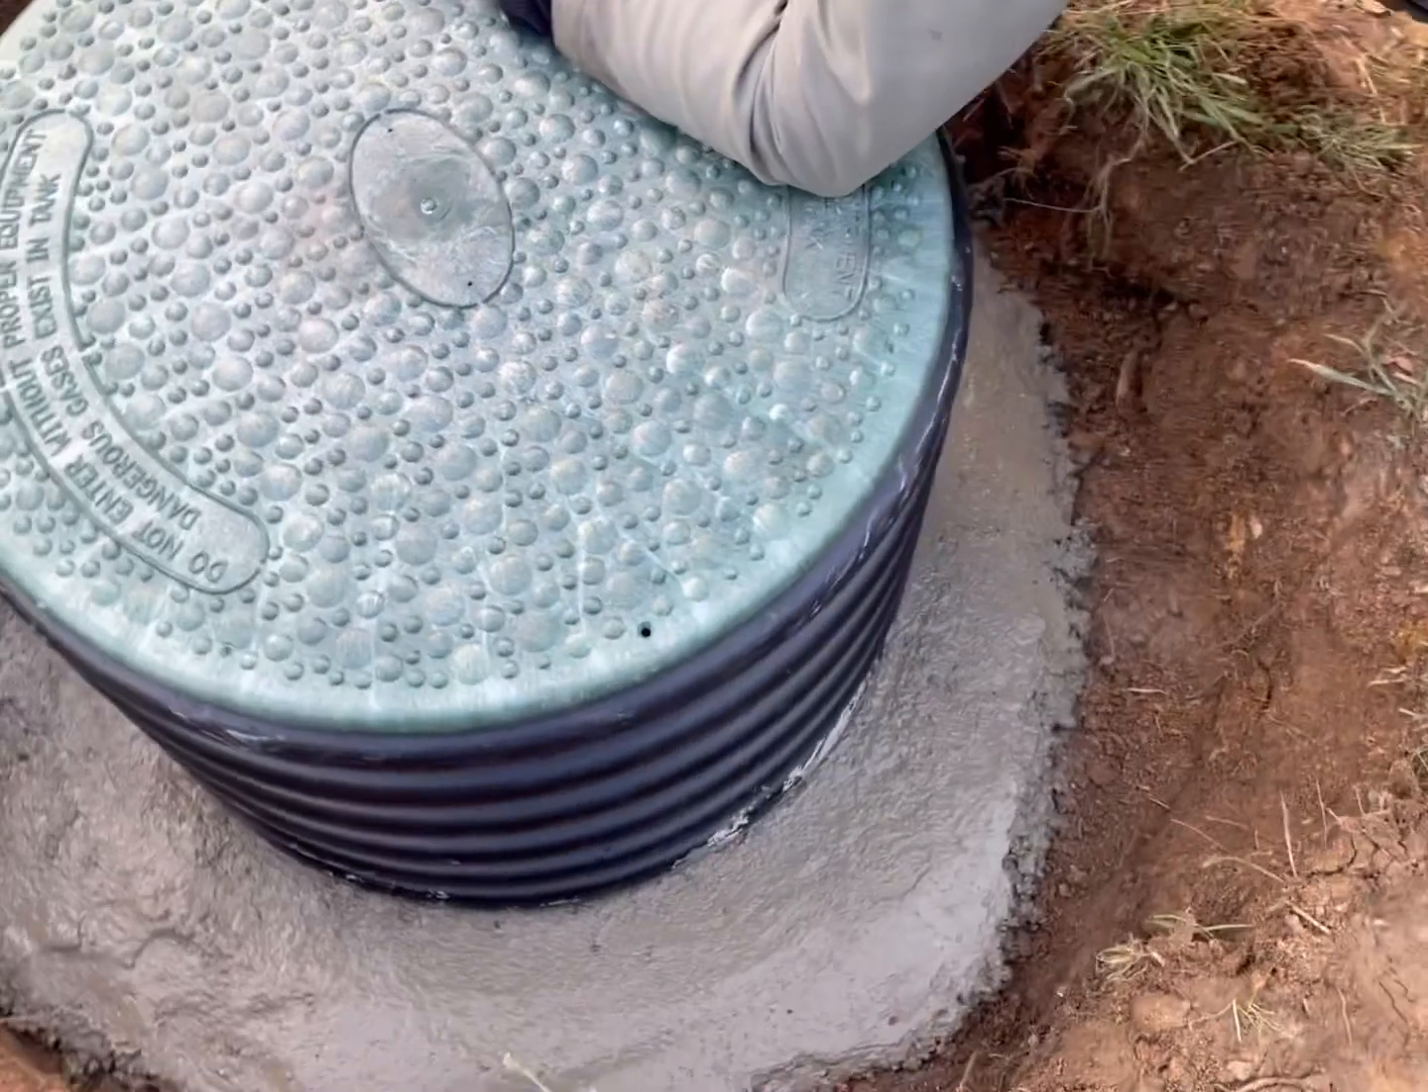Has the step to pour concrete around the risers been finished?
Yes.